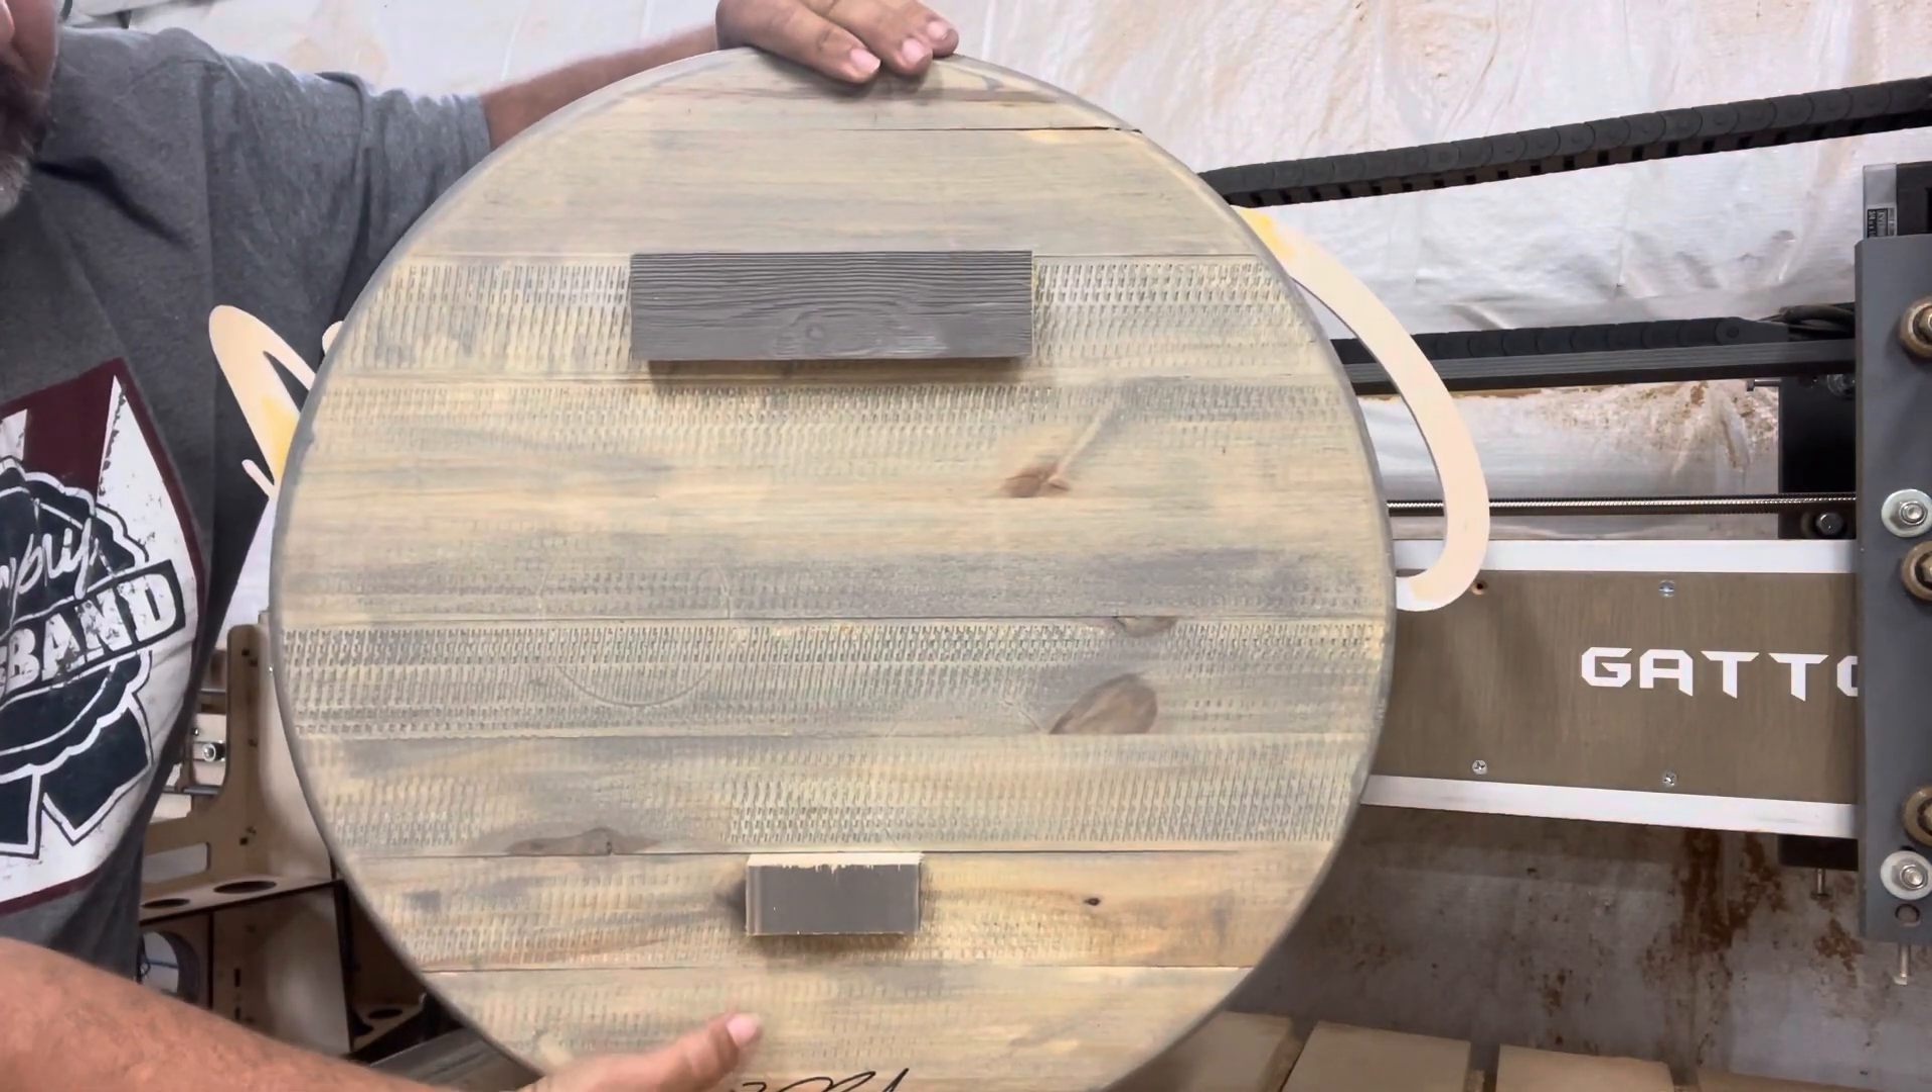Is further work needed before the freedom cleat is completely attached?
No.